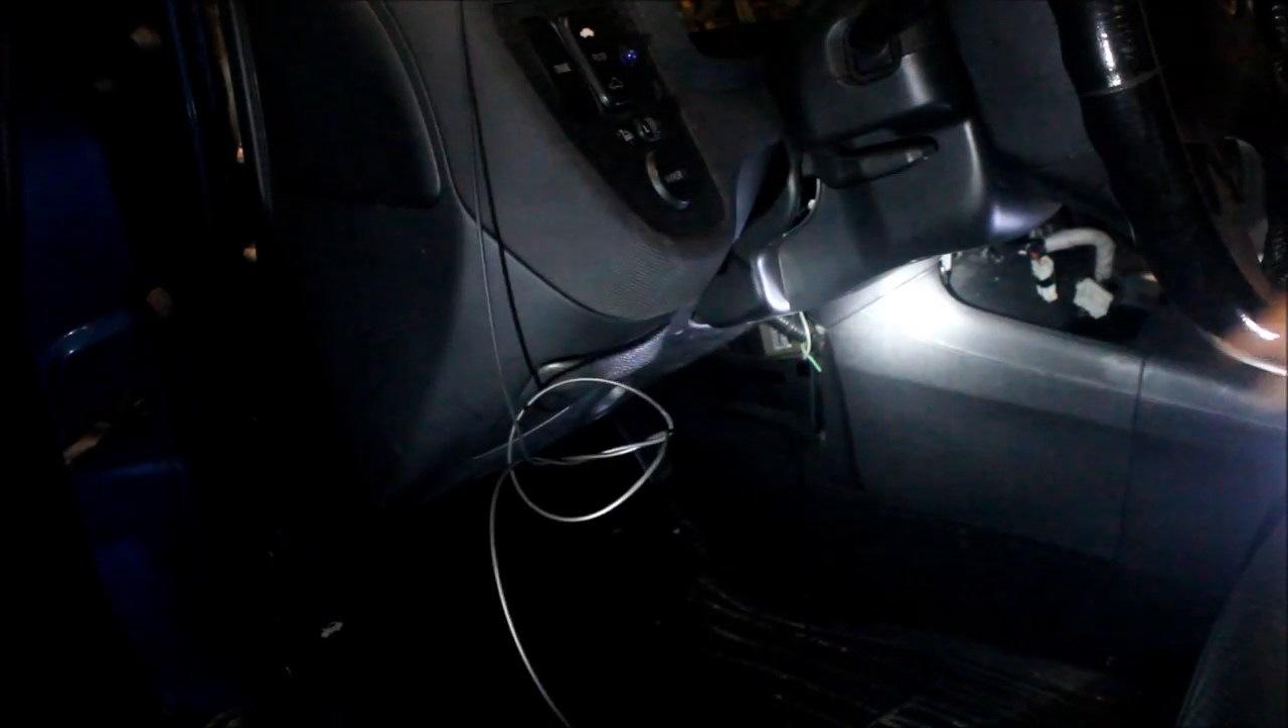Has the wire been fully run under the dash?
No.